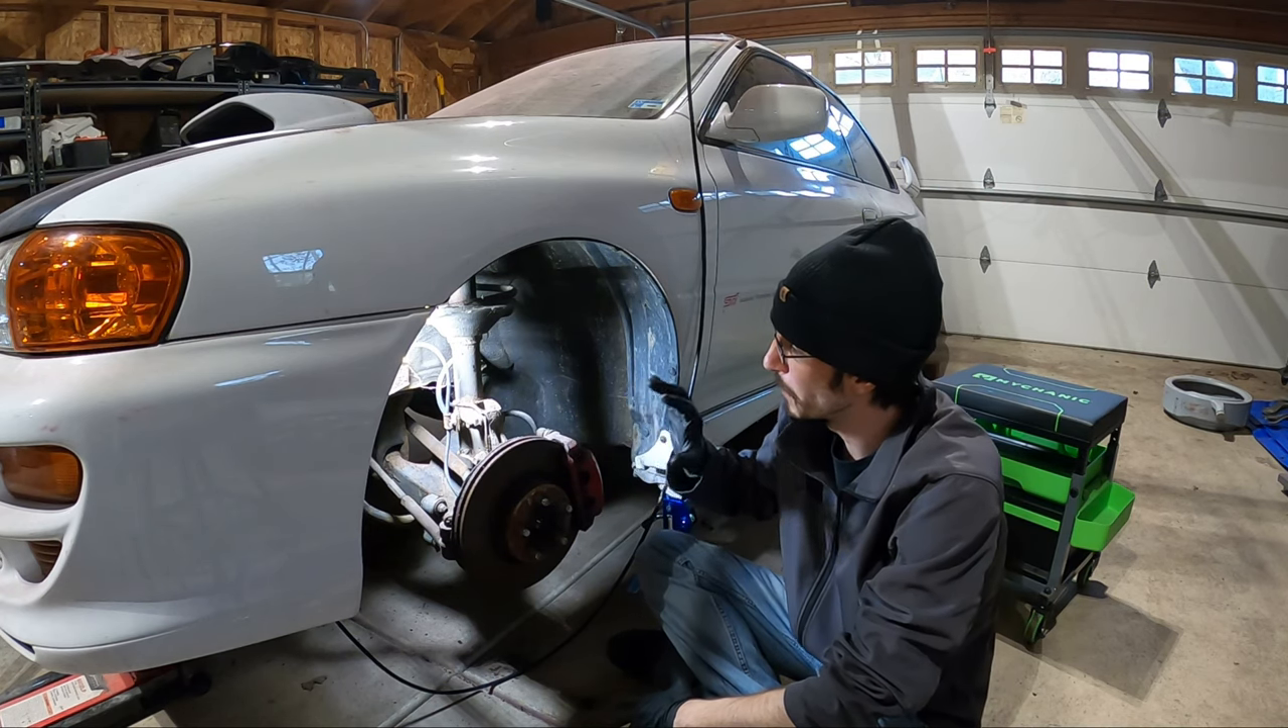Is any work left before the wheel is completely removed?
No.